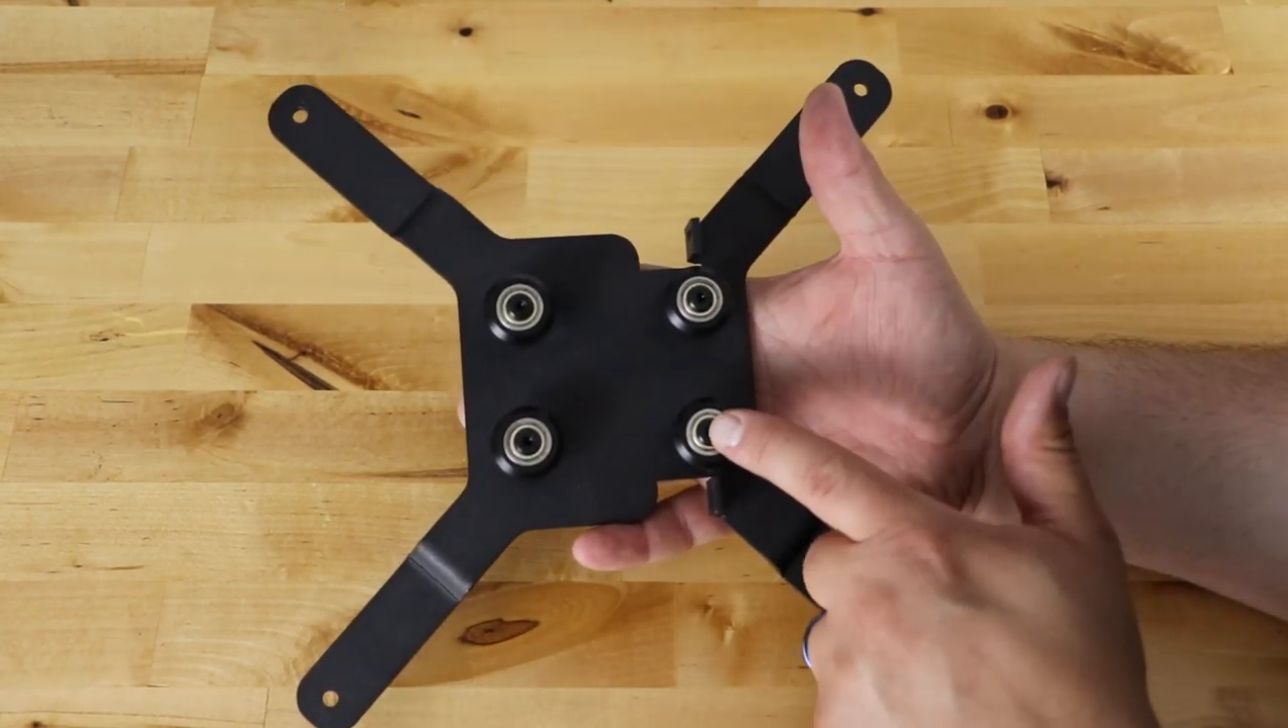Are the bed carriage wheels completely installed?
Yes.